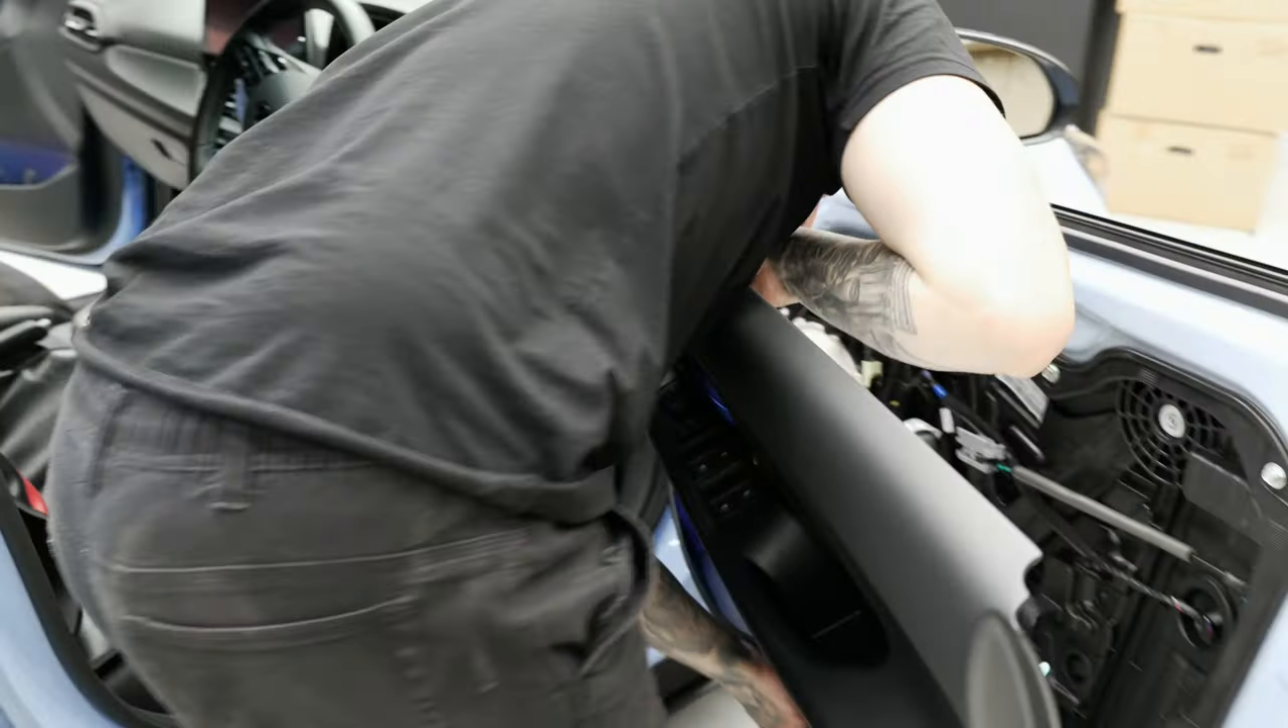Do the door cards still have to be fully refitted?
Yes.